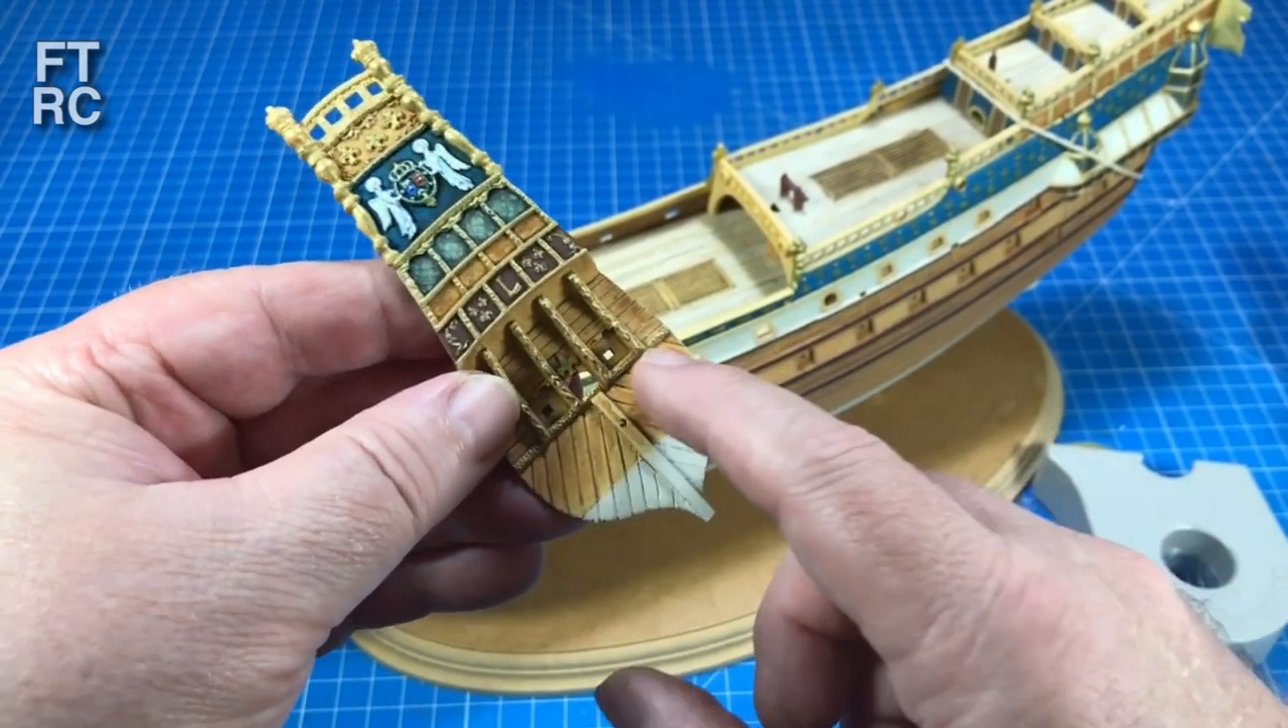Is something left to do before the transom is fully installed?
Yes.